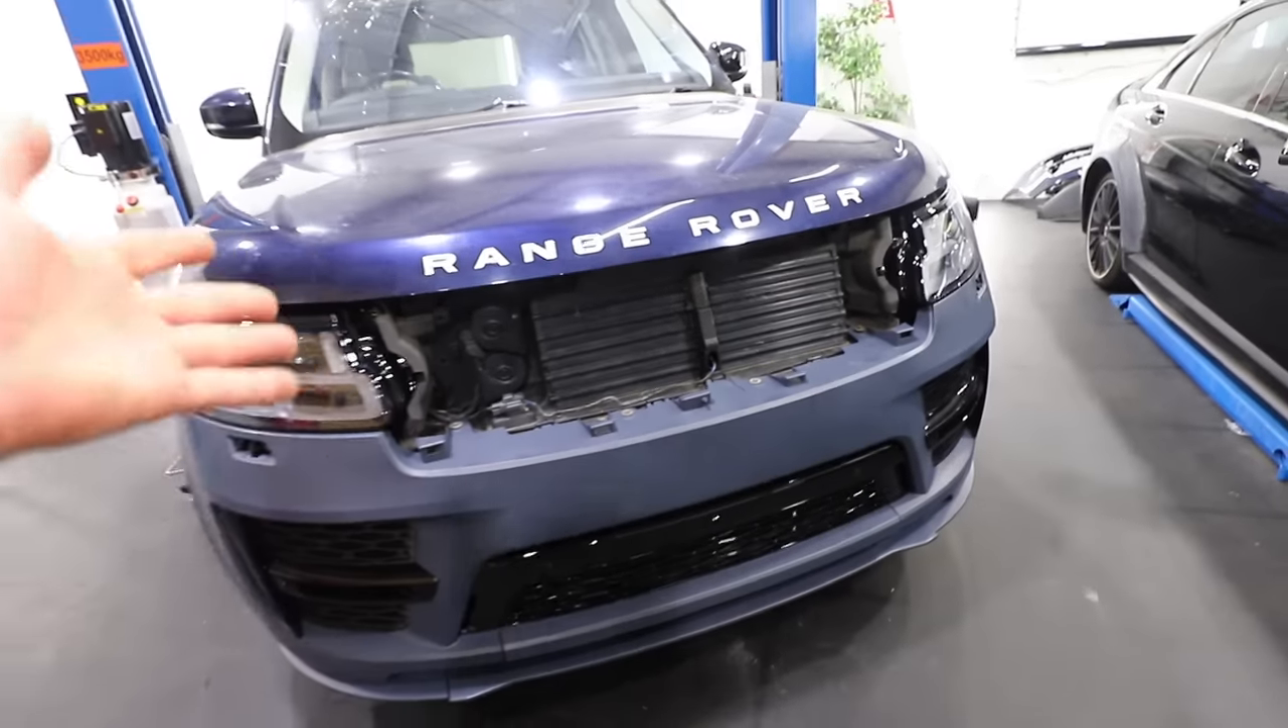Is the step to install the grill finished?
No.